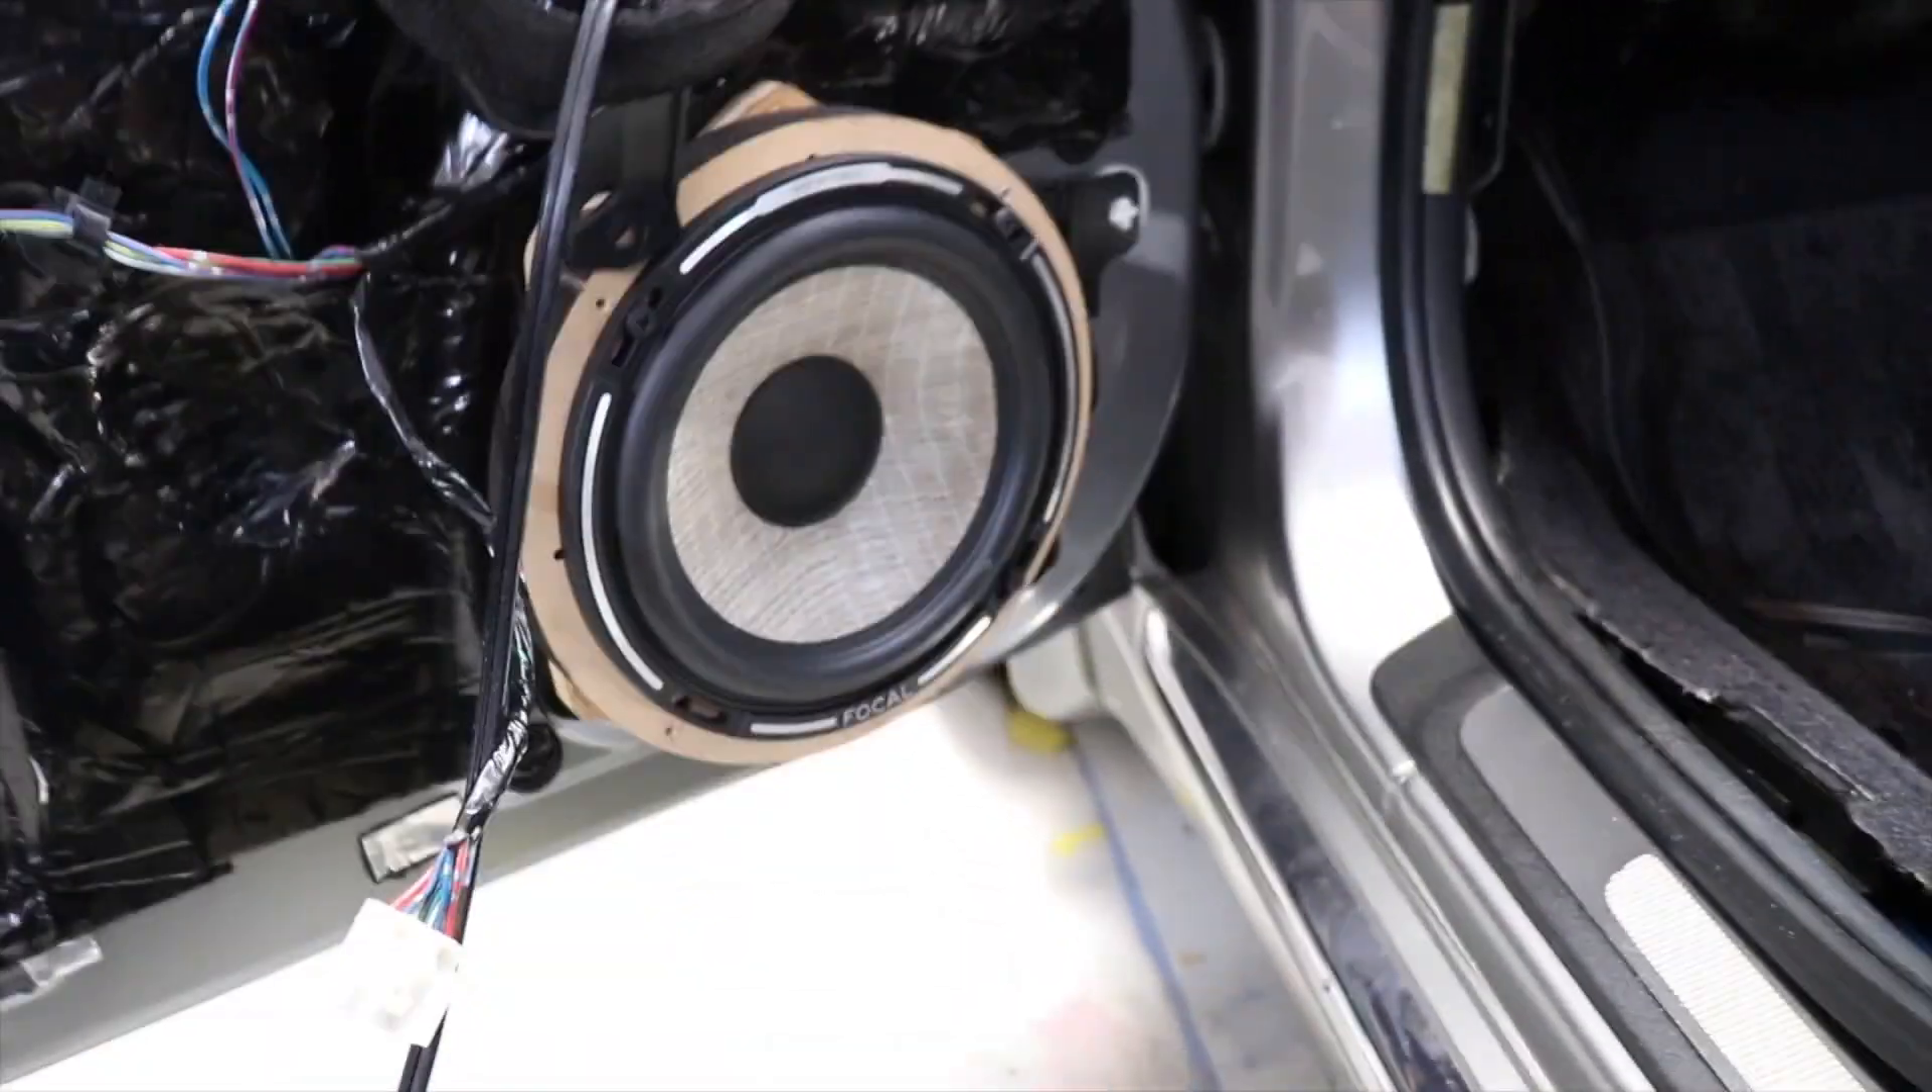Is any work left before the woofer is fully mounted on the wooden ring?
No.